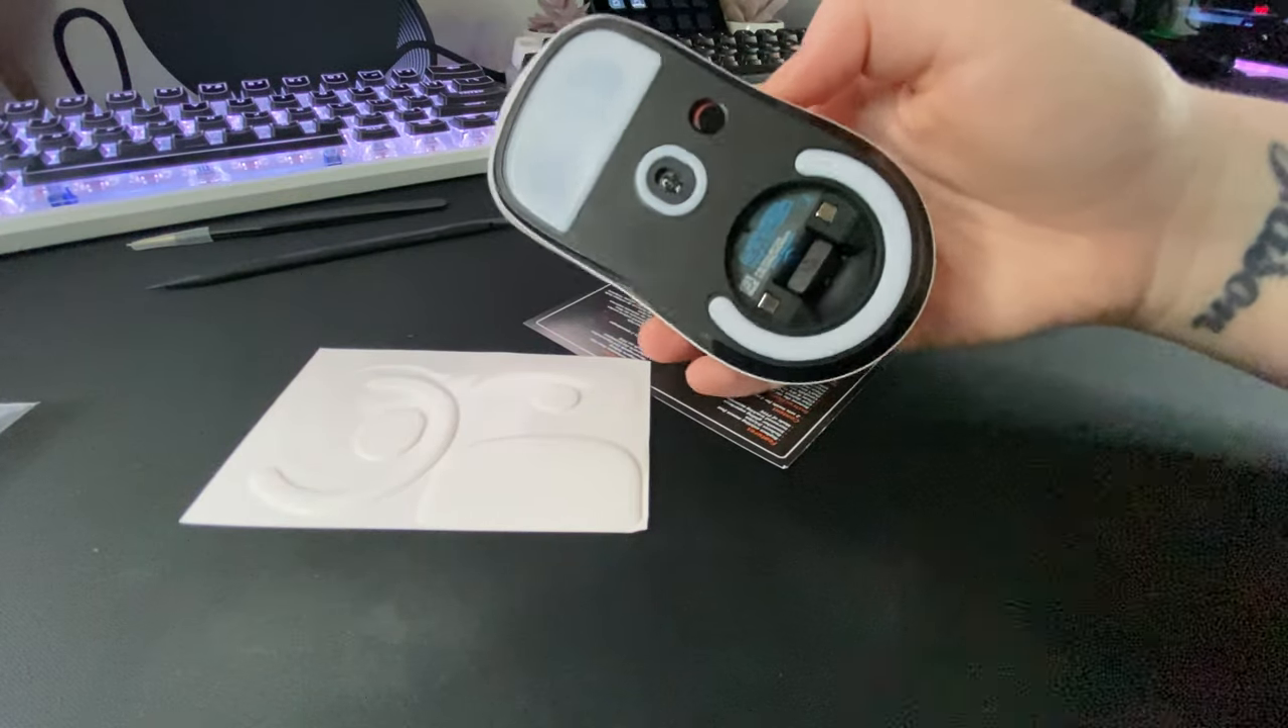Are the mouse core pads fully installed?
Yes.